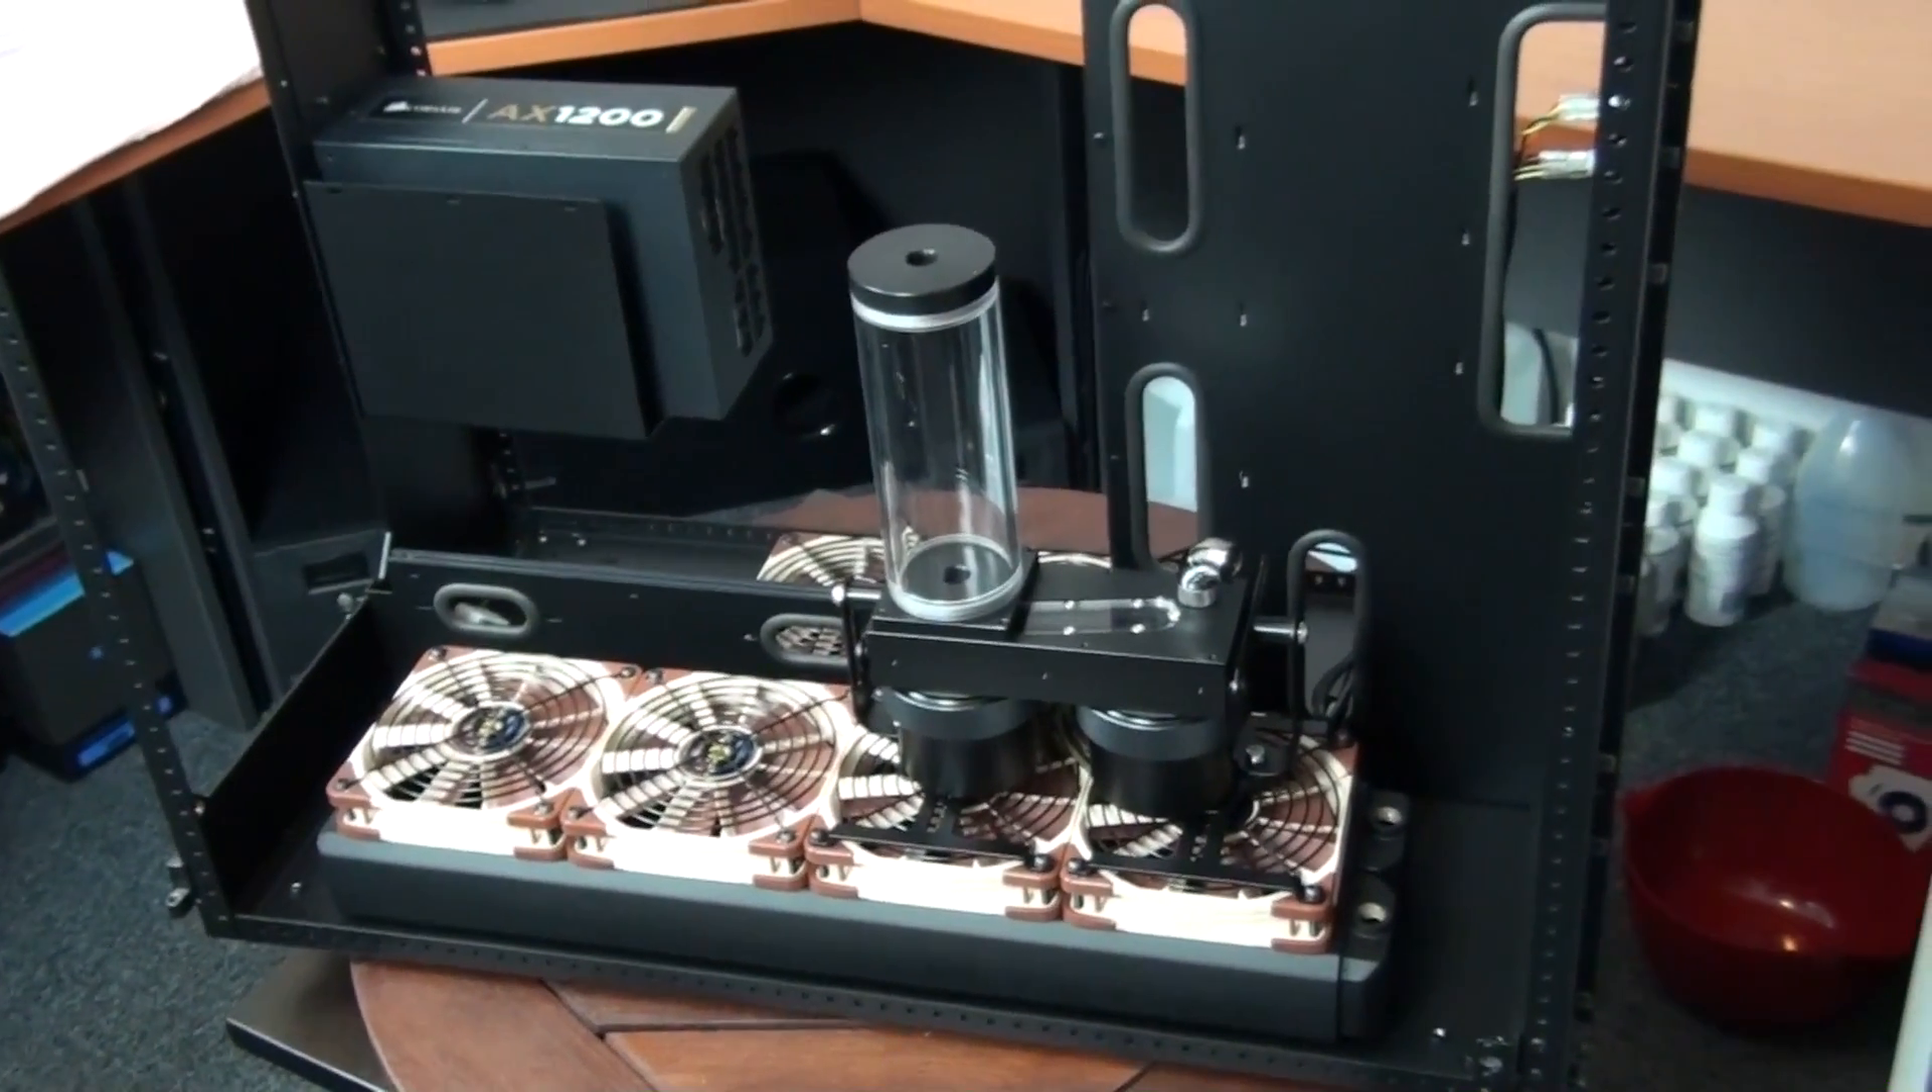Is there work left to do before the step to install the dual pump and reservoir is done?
No.